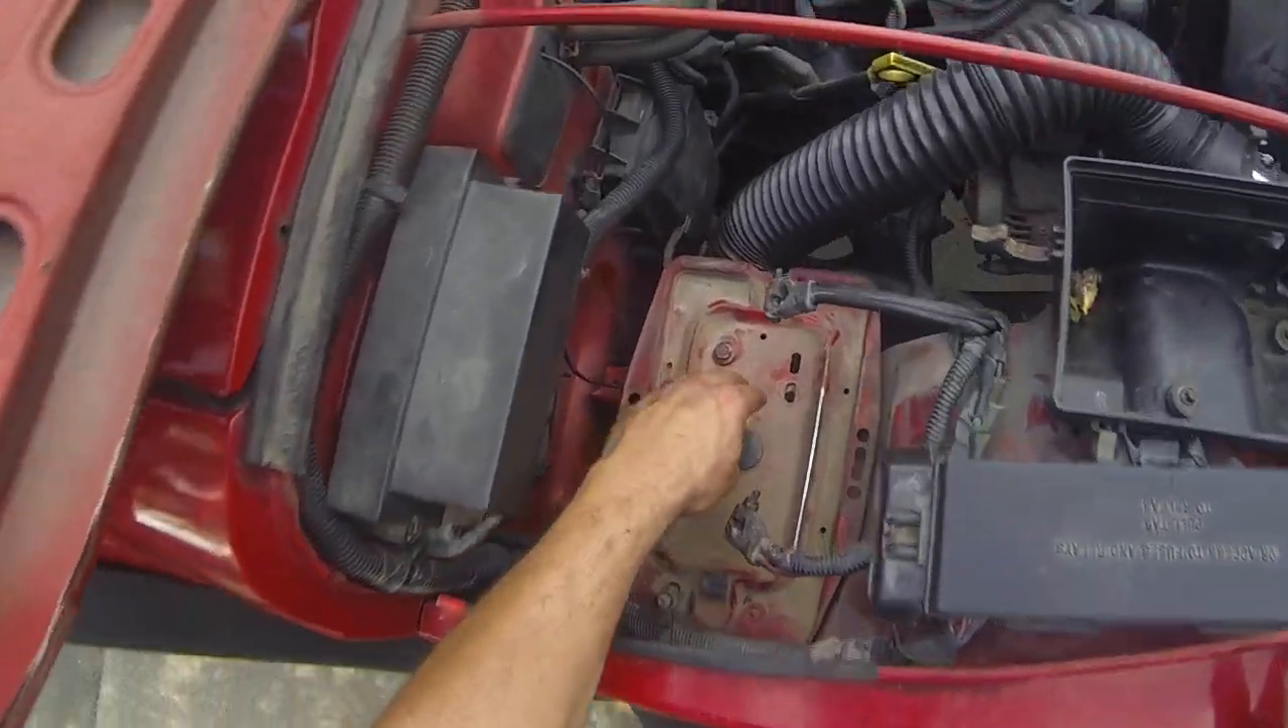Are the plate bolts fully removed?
No.